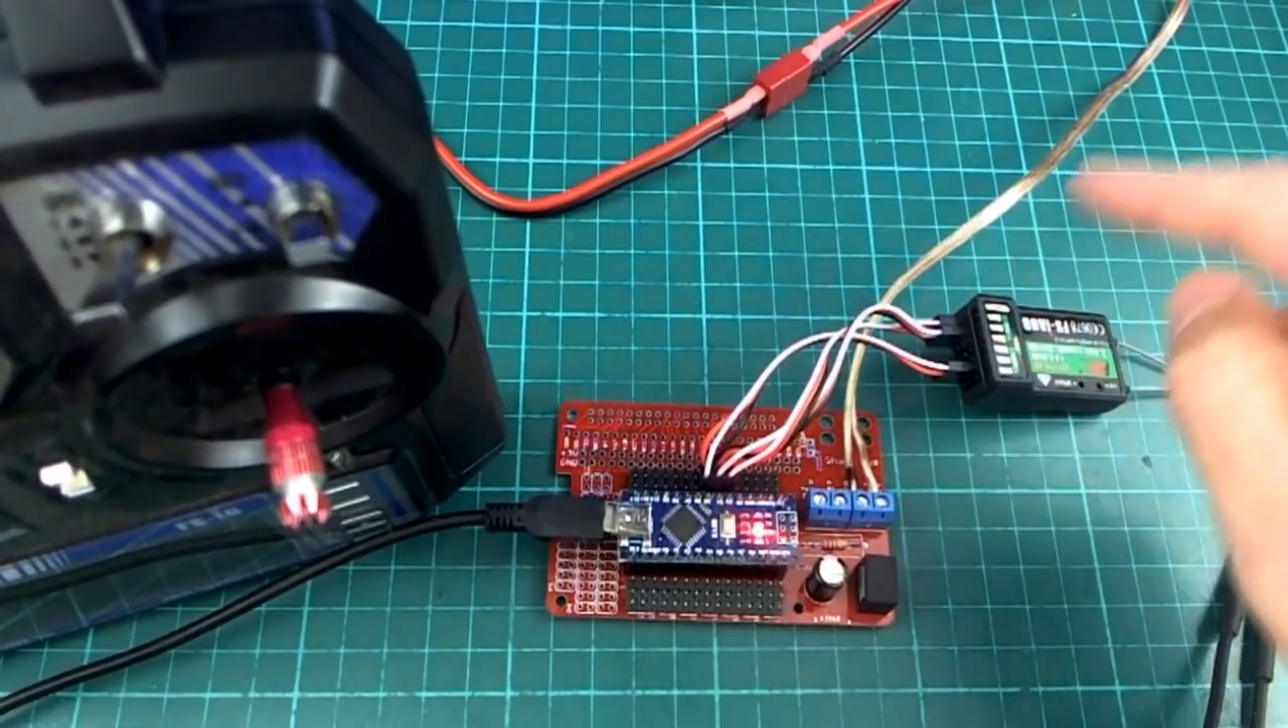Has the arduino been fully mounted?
Yes.